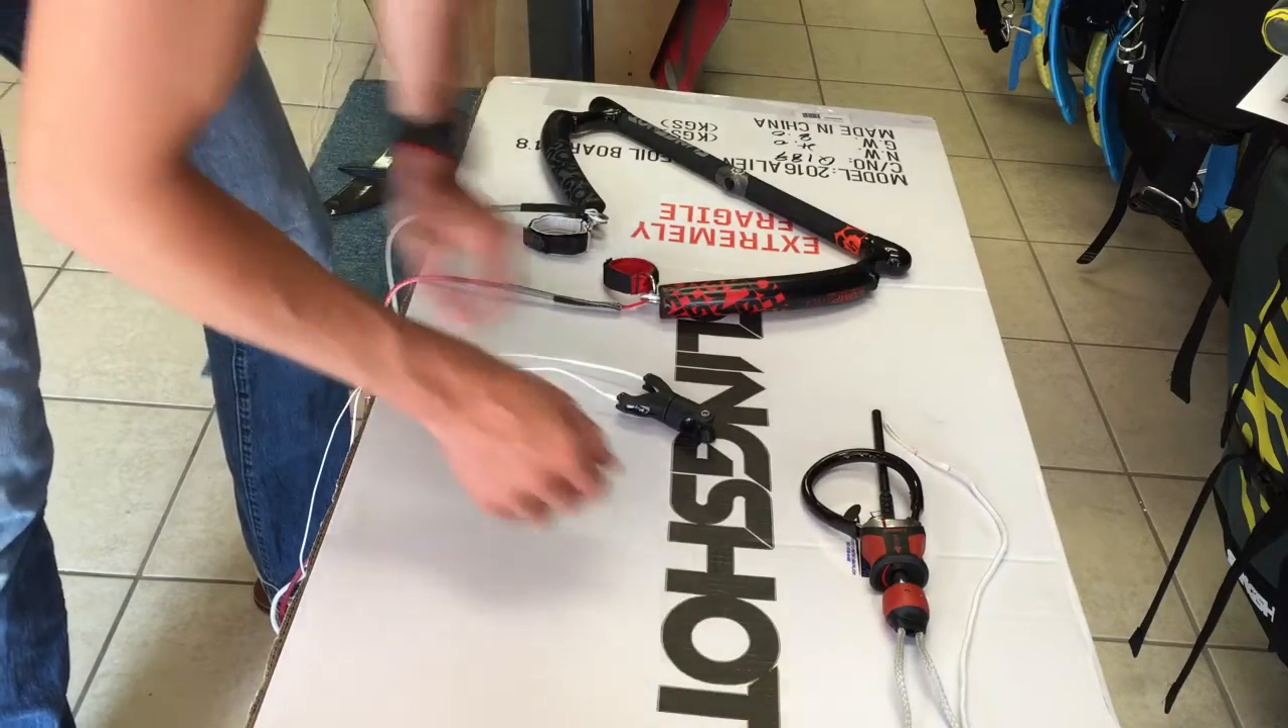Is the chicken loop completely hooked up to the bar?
No.